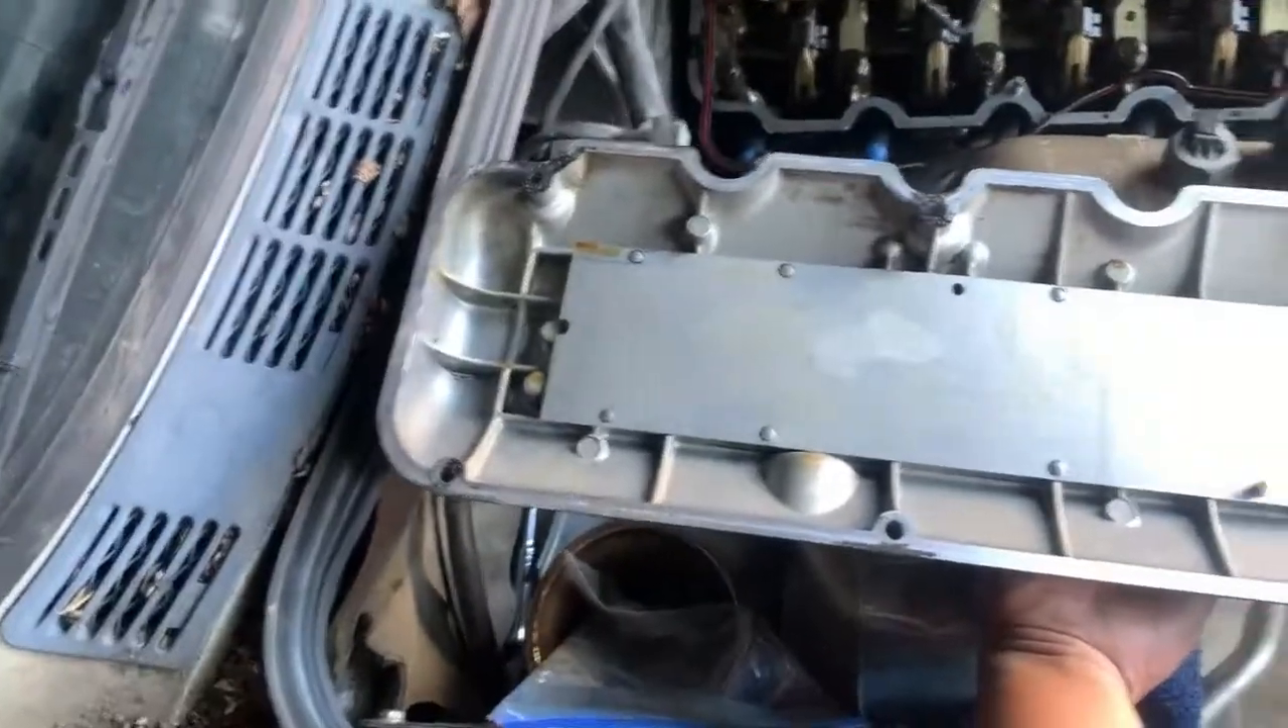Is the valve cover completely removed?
Yes.